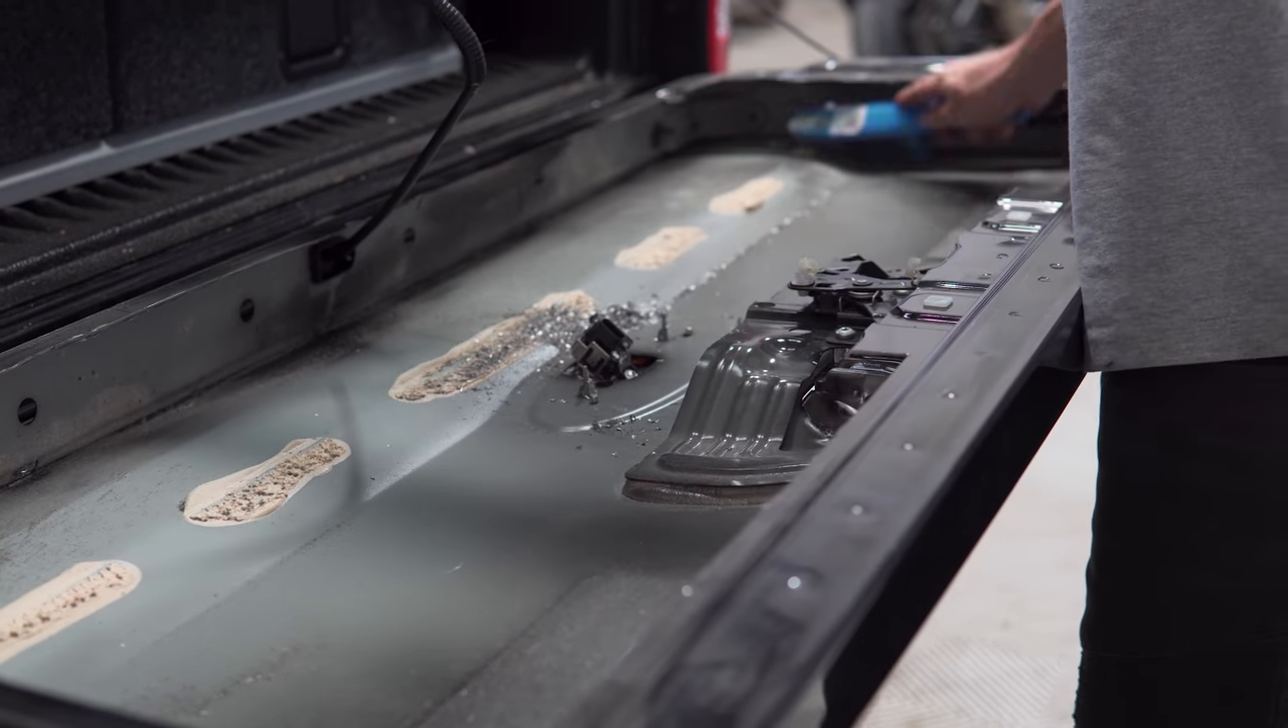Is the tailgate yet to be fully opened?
No.